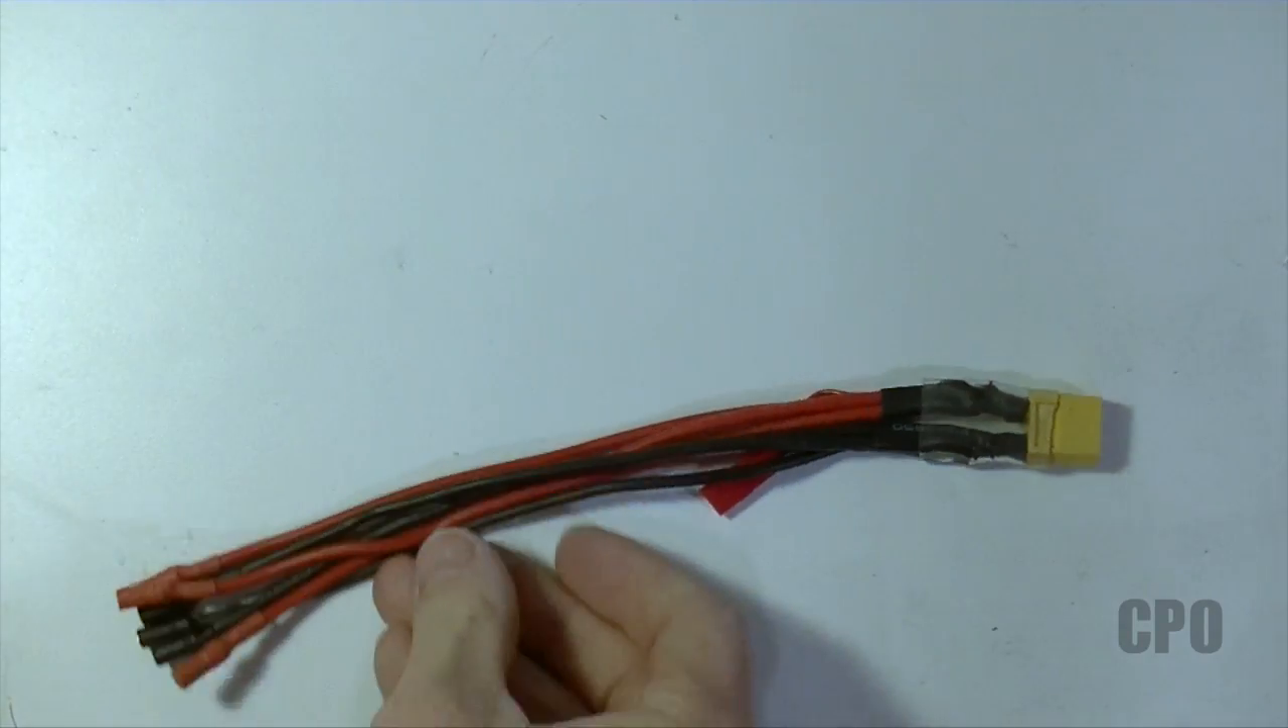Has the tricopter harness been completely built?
Yes.